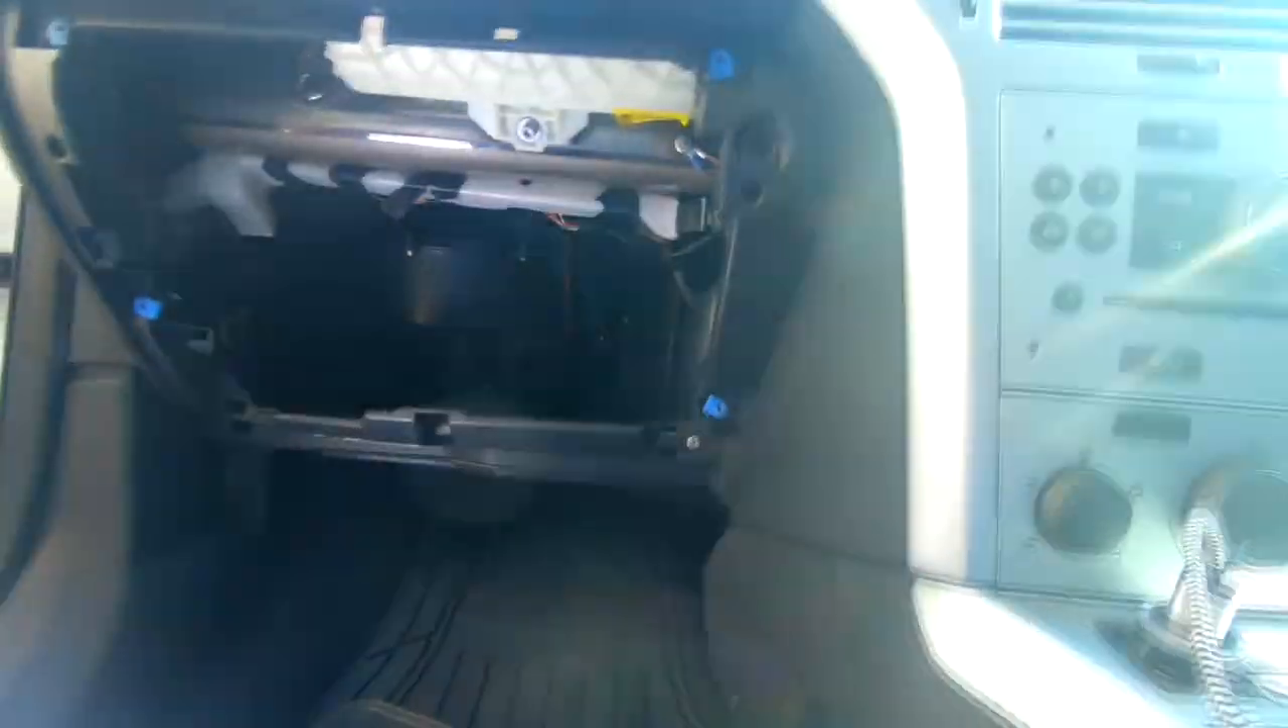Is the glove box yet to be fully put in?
Yes.